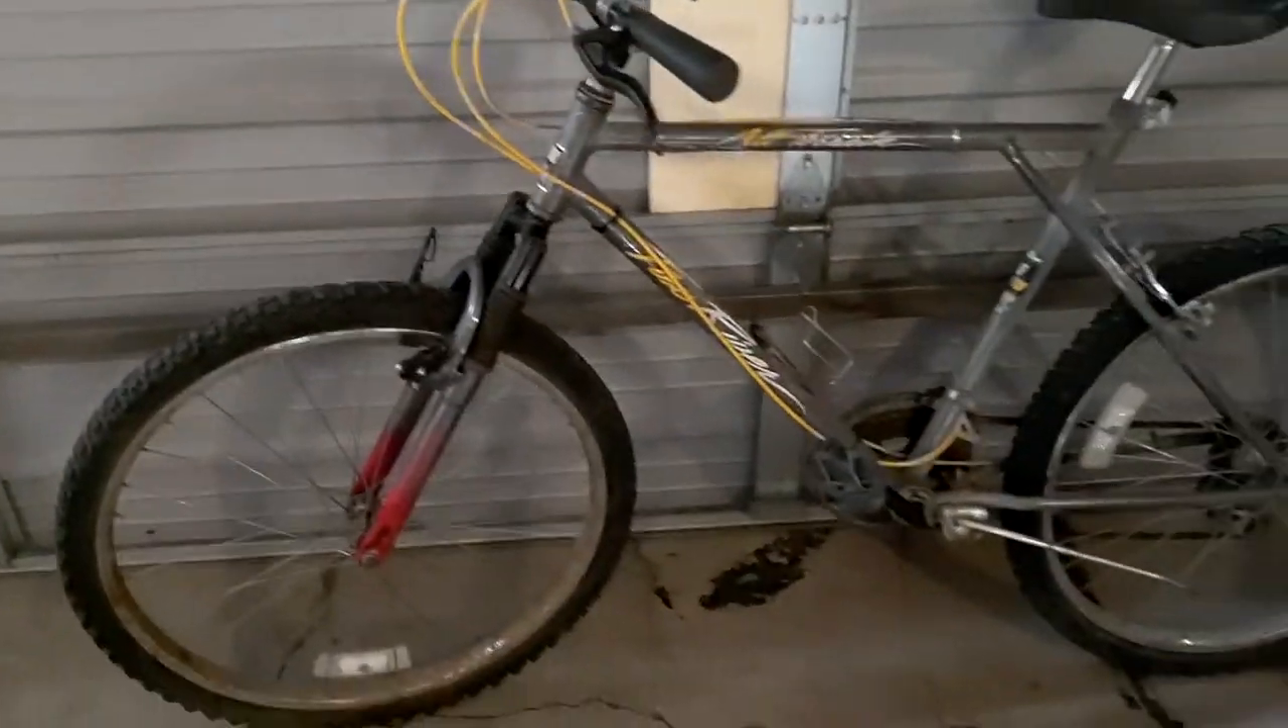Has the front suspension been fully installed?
Yes.